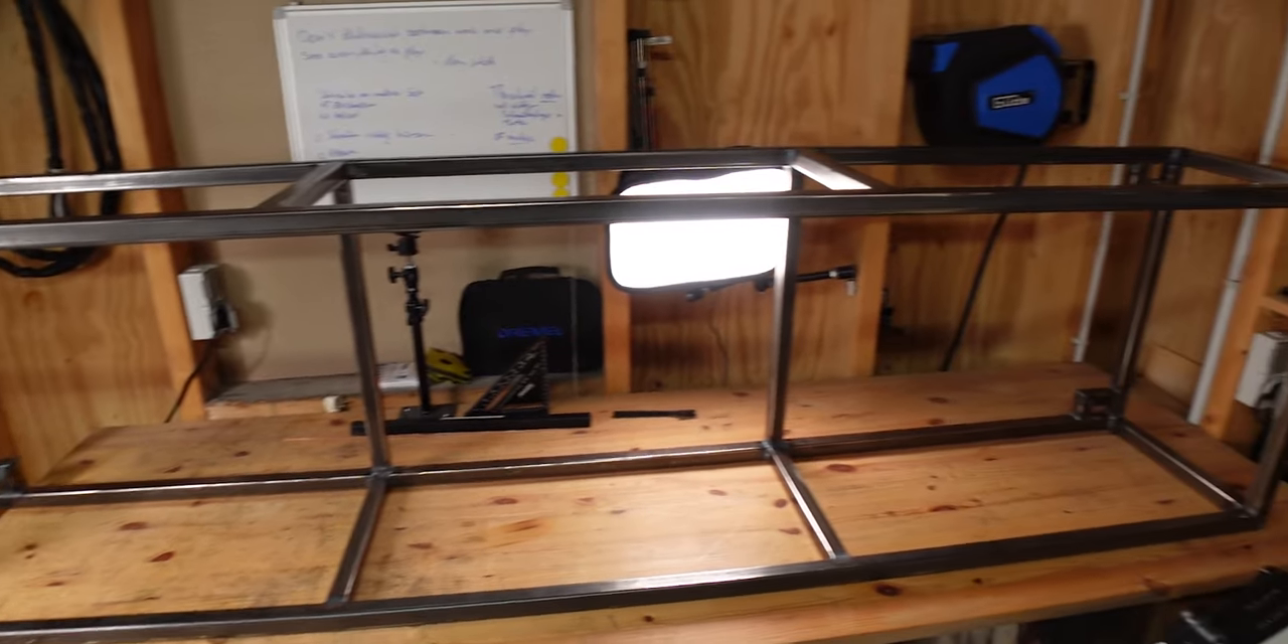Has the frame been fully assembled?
Yes.